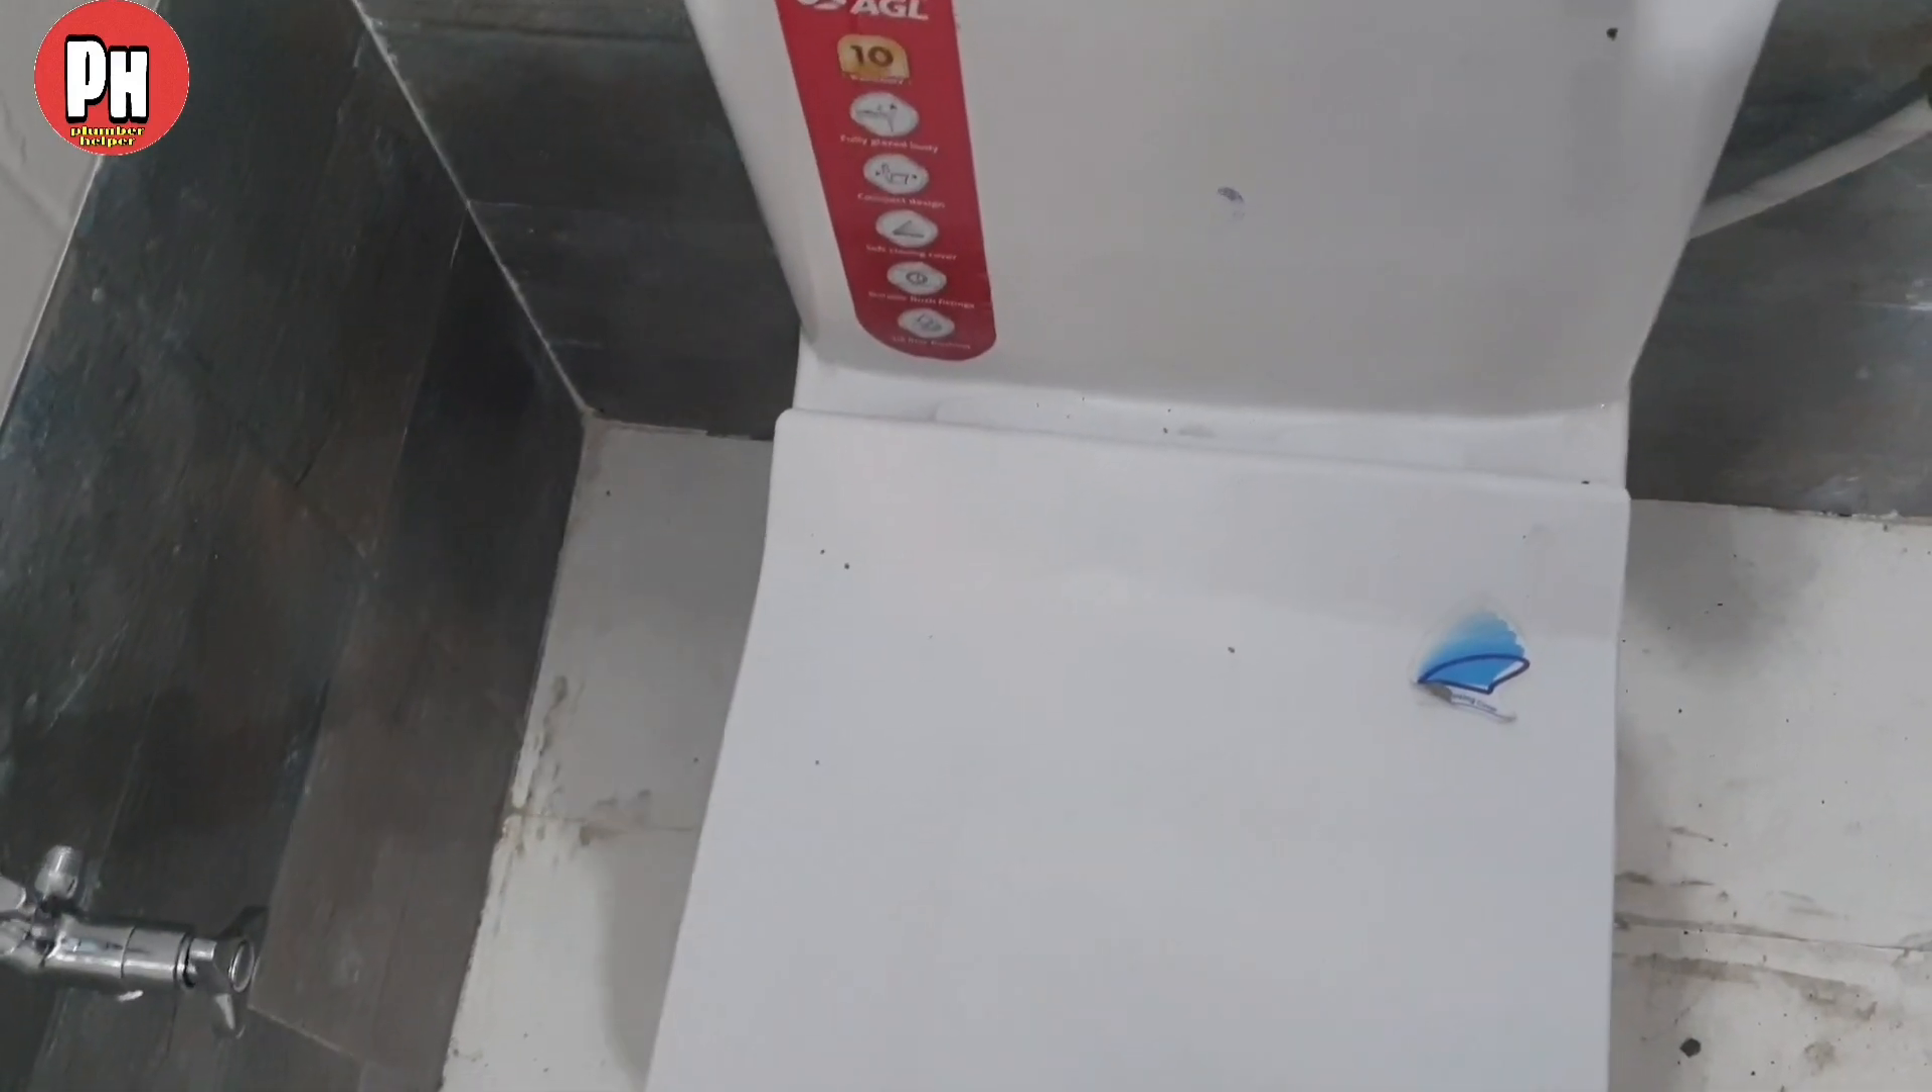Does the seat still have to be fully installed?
No.